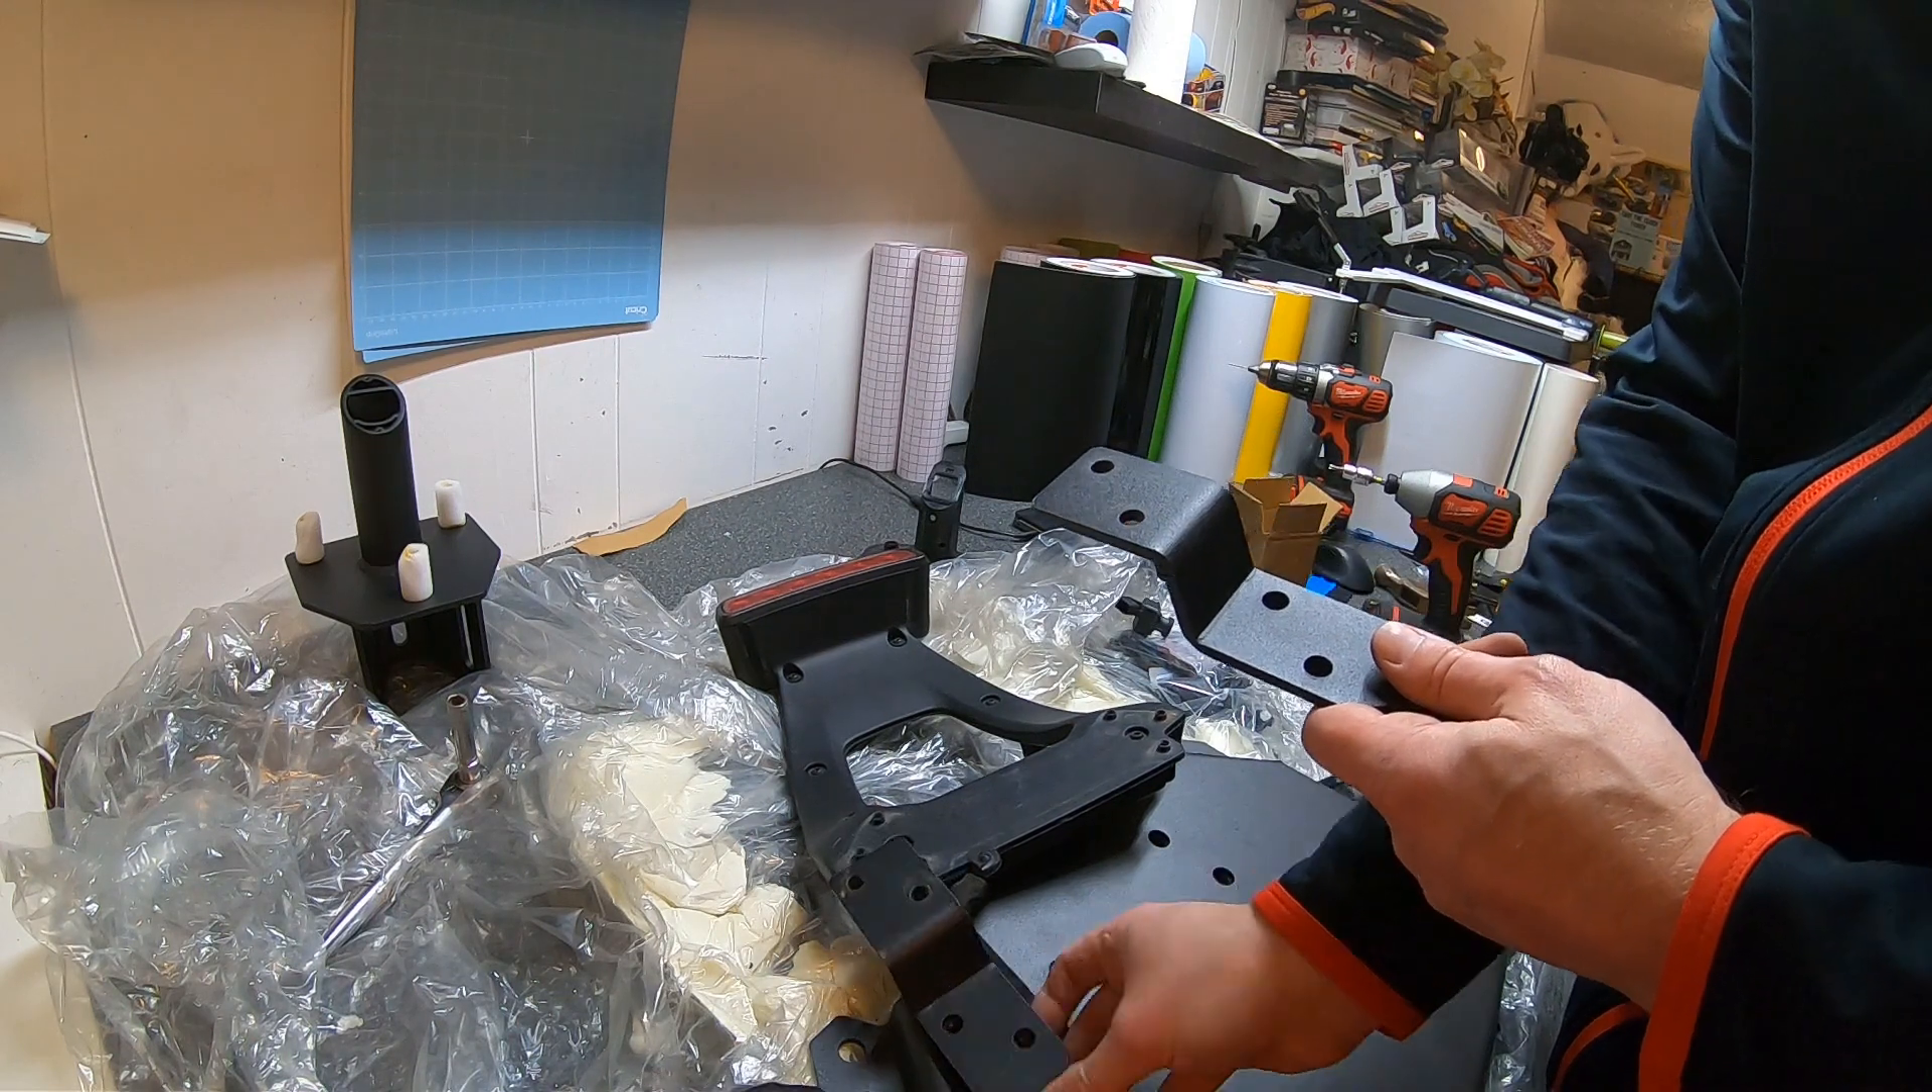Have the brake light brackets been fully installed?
No.